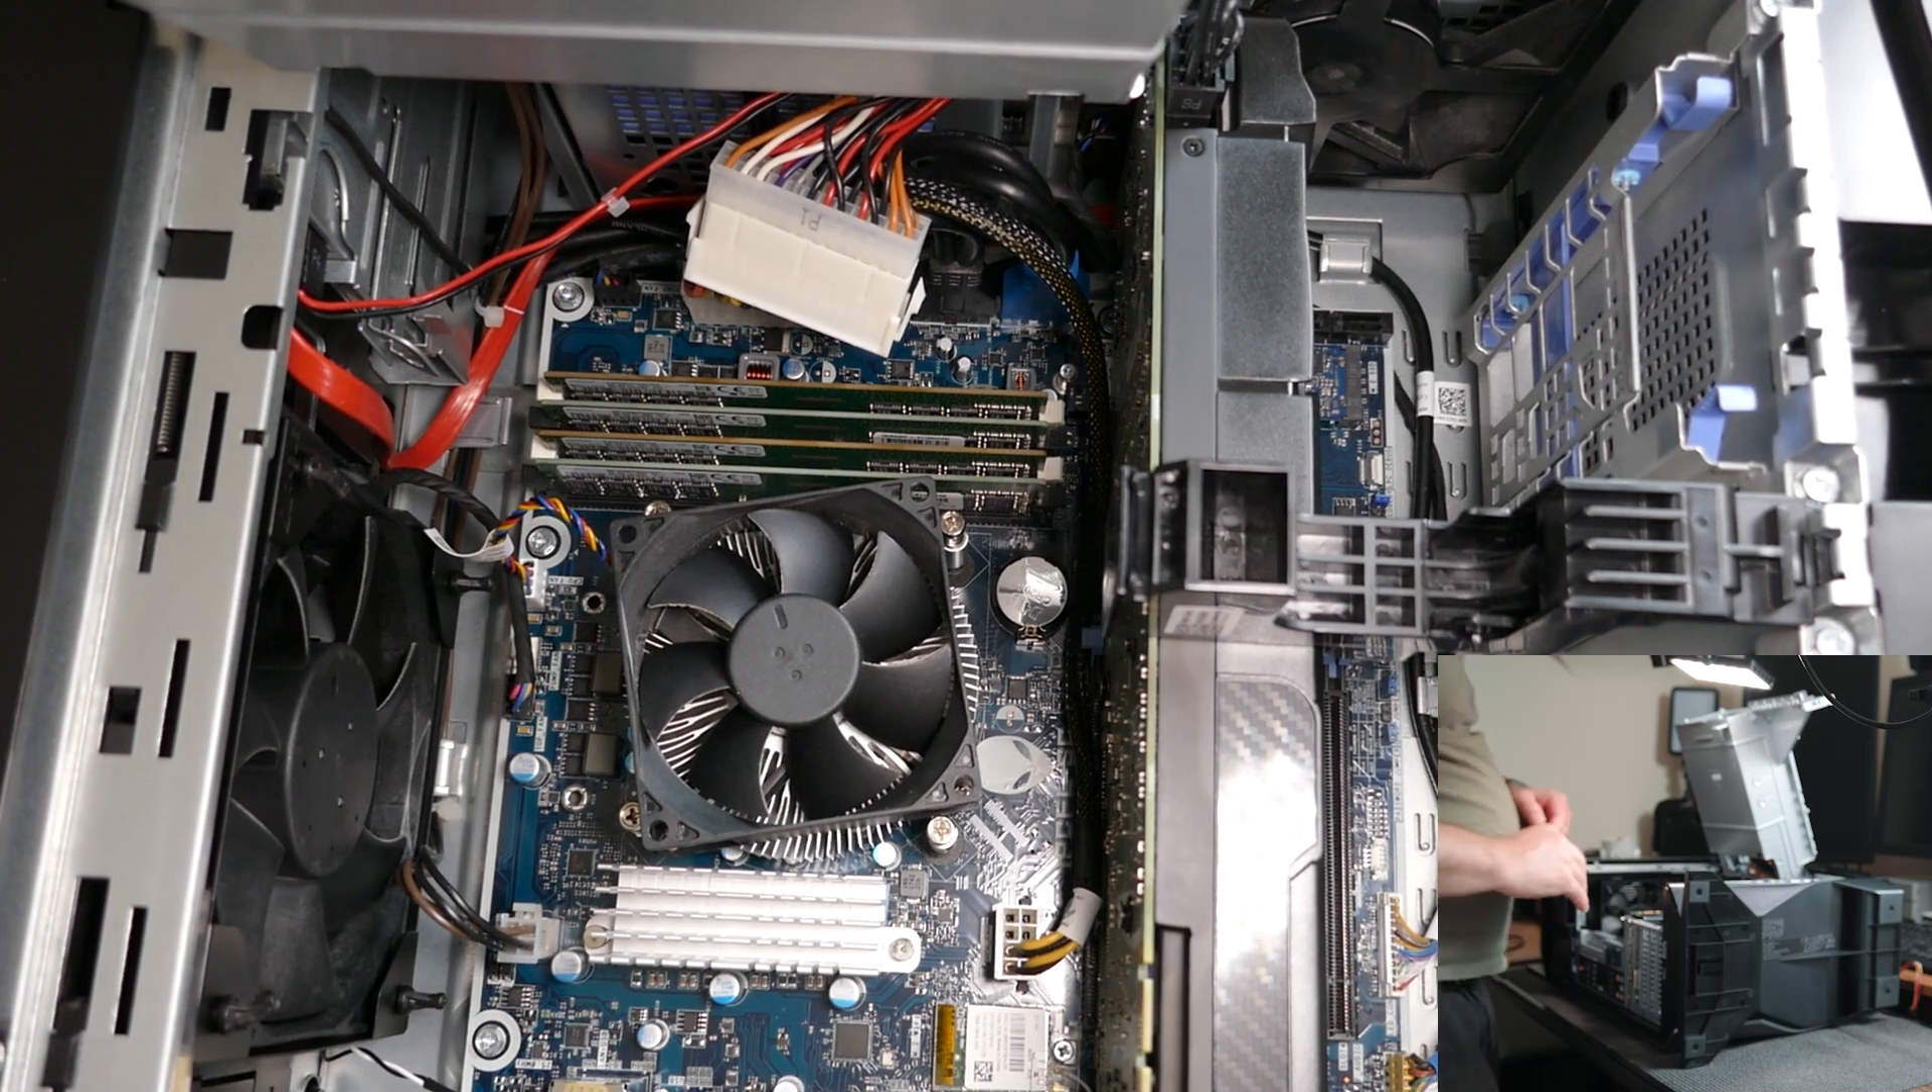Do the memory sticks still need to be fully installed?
No.